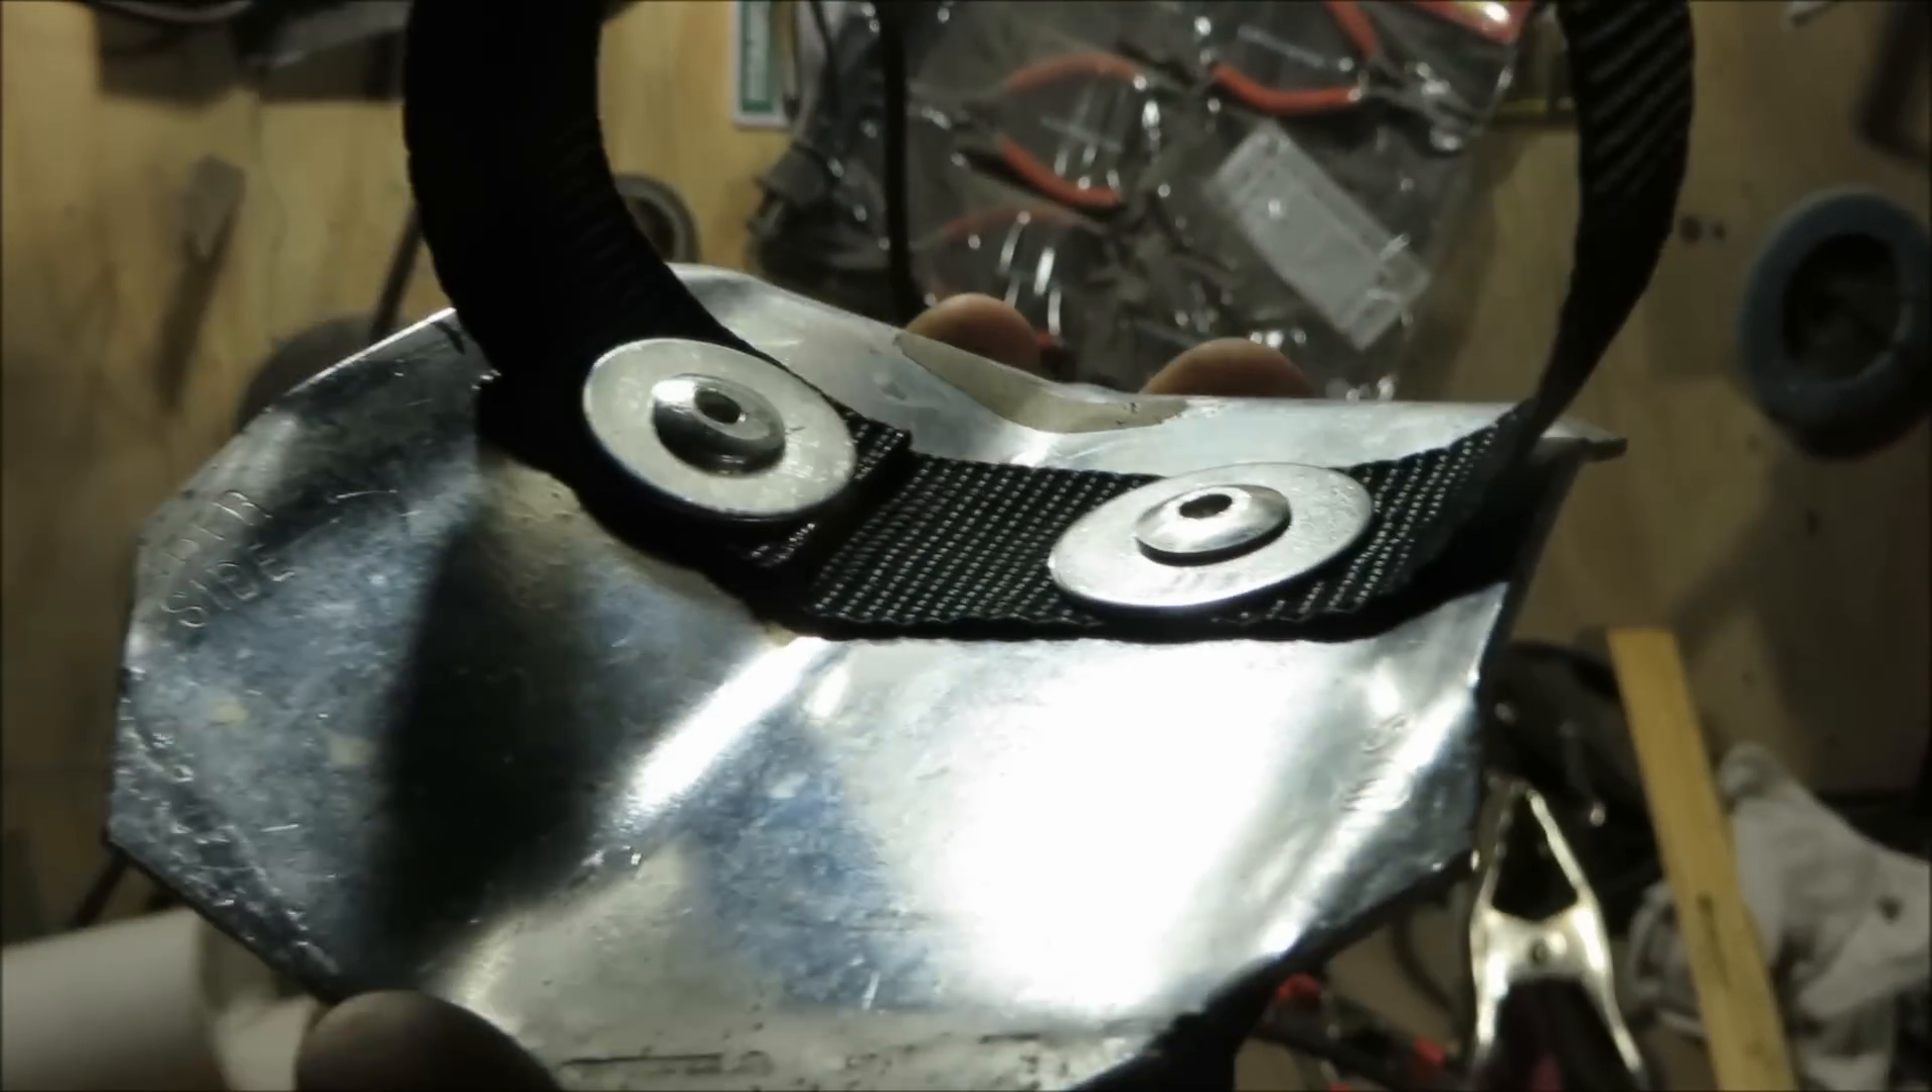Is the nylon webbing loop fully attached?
Yes.